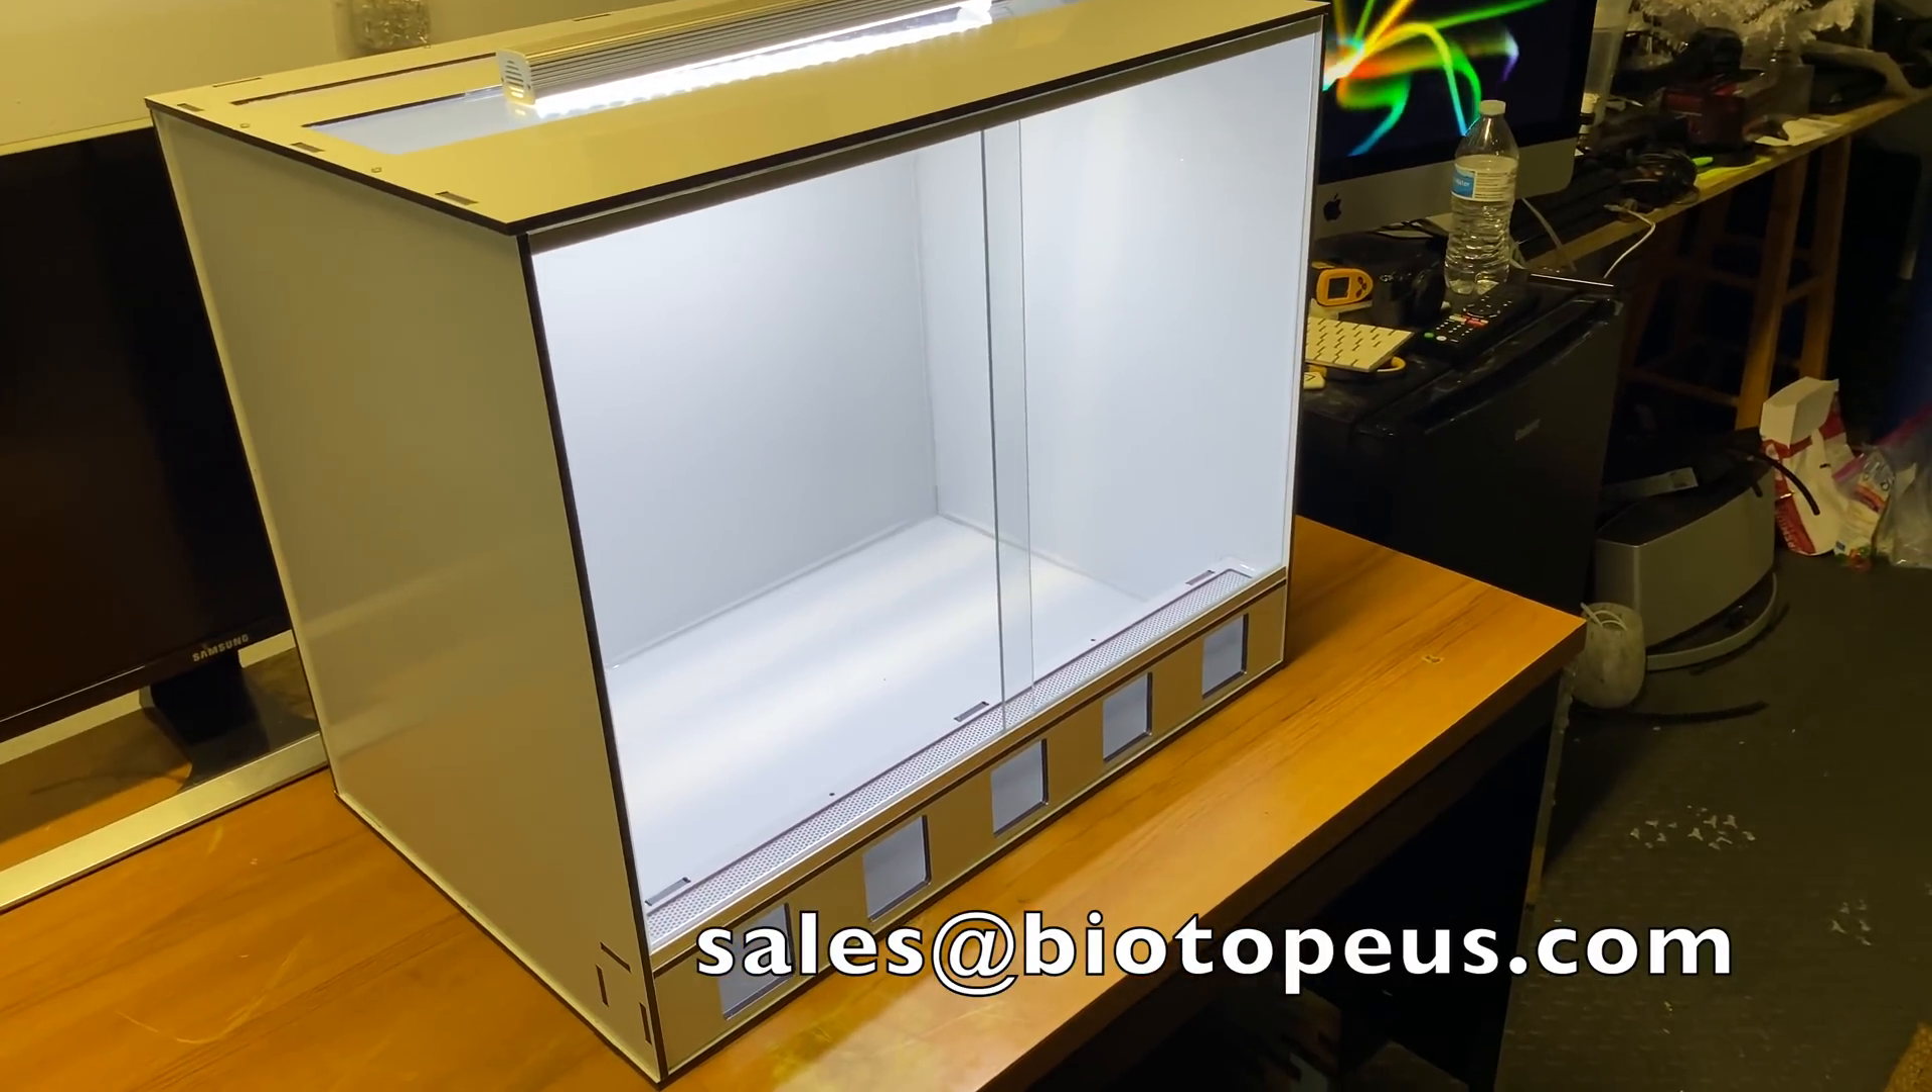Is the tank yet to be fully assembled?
No.